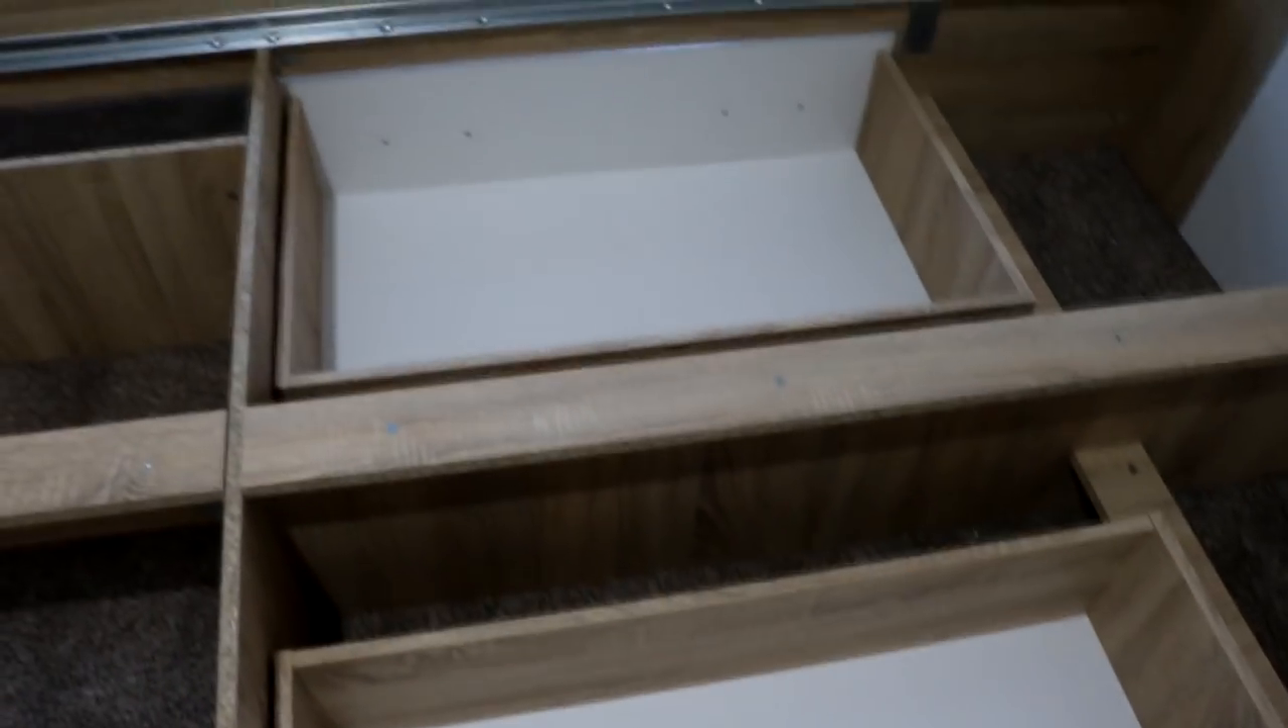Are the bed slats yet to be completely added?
Yes.